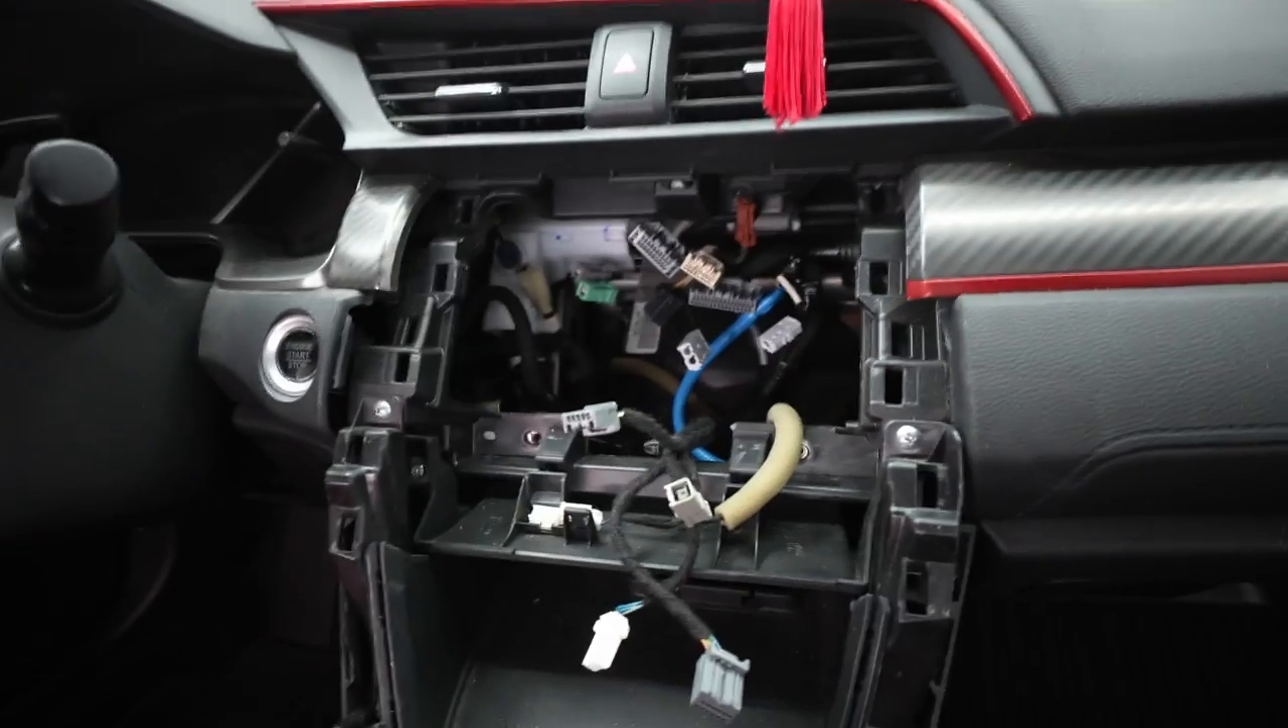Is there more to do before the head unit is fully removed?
No.